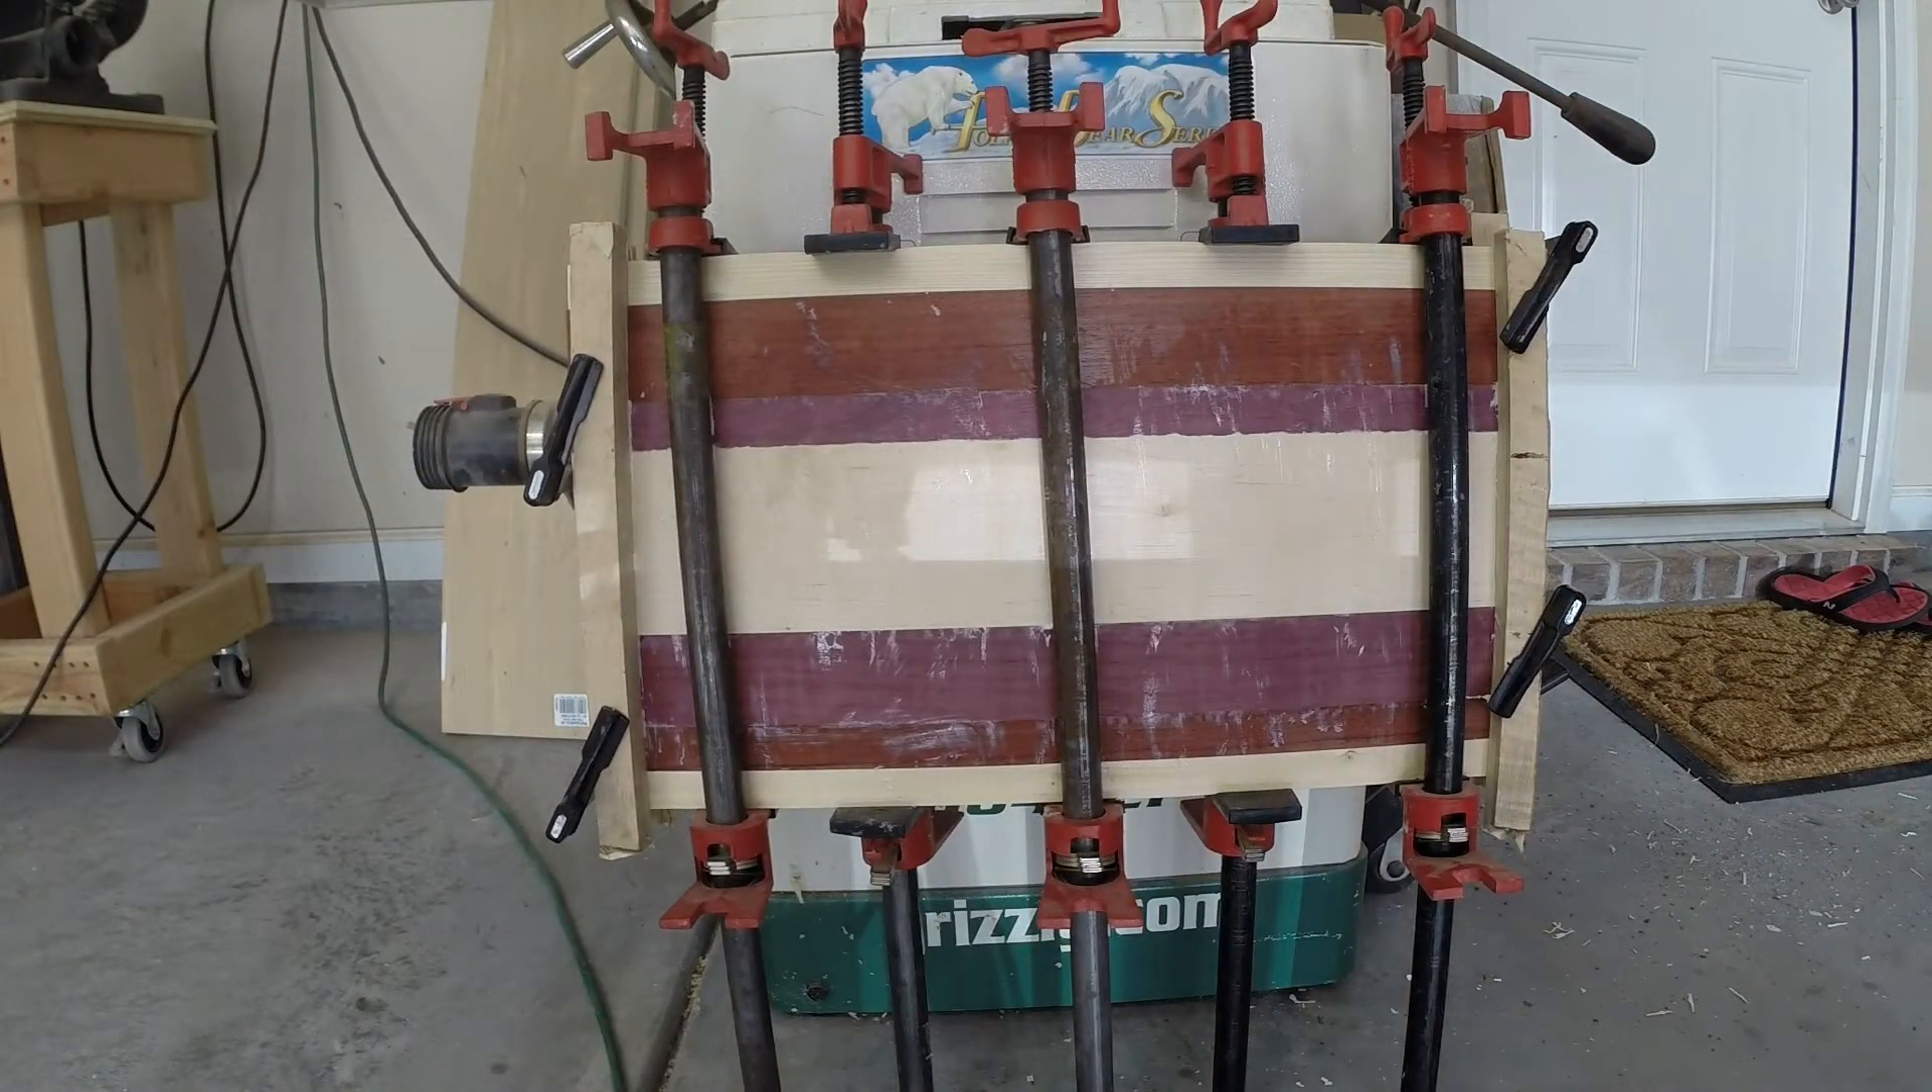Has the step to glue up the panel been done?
Yes.